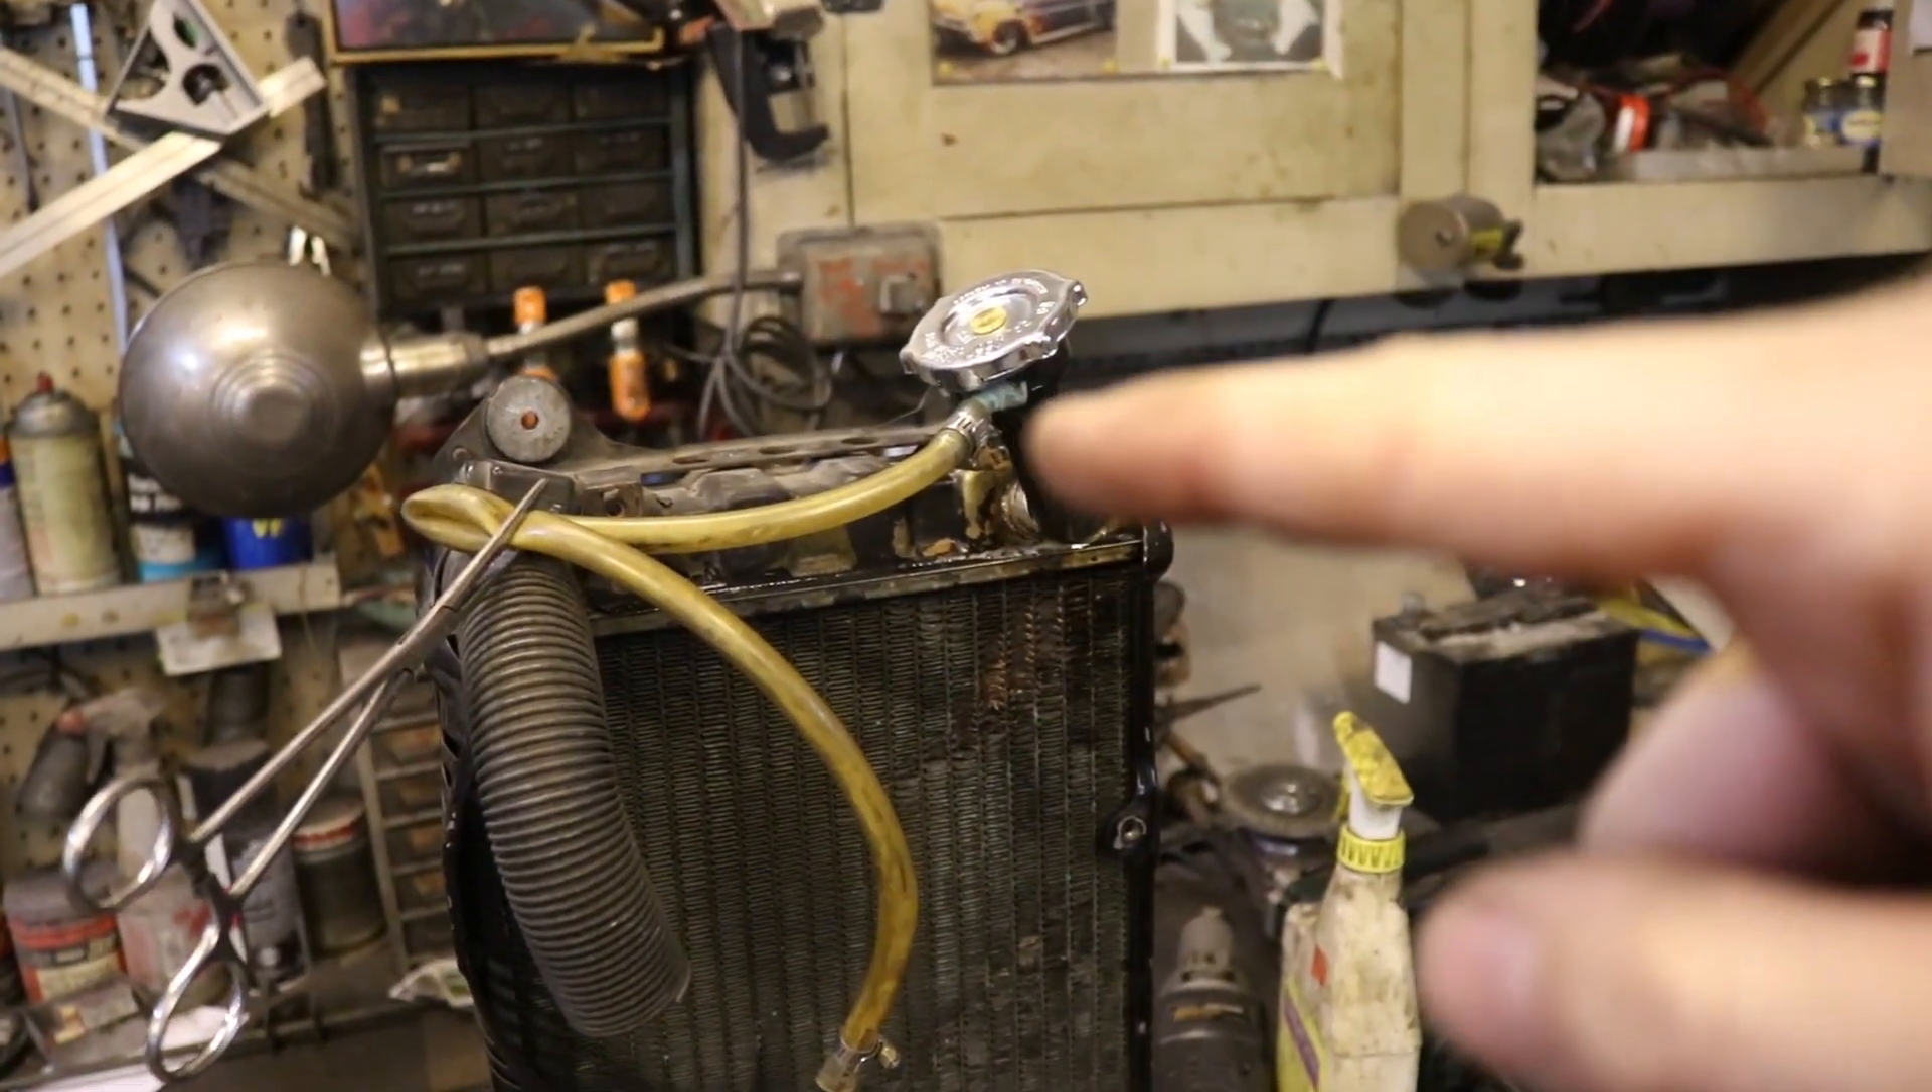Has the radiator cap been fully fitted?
Yes.